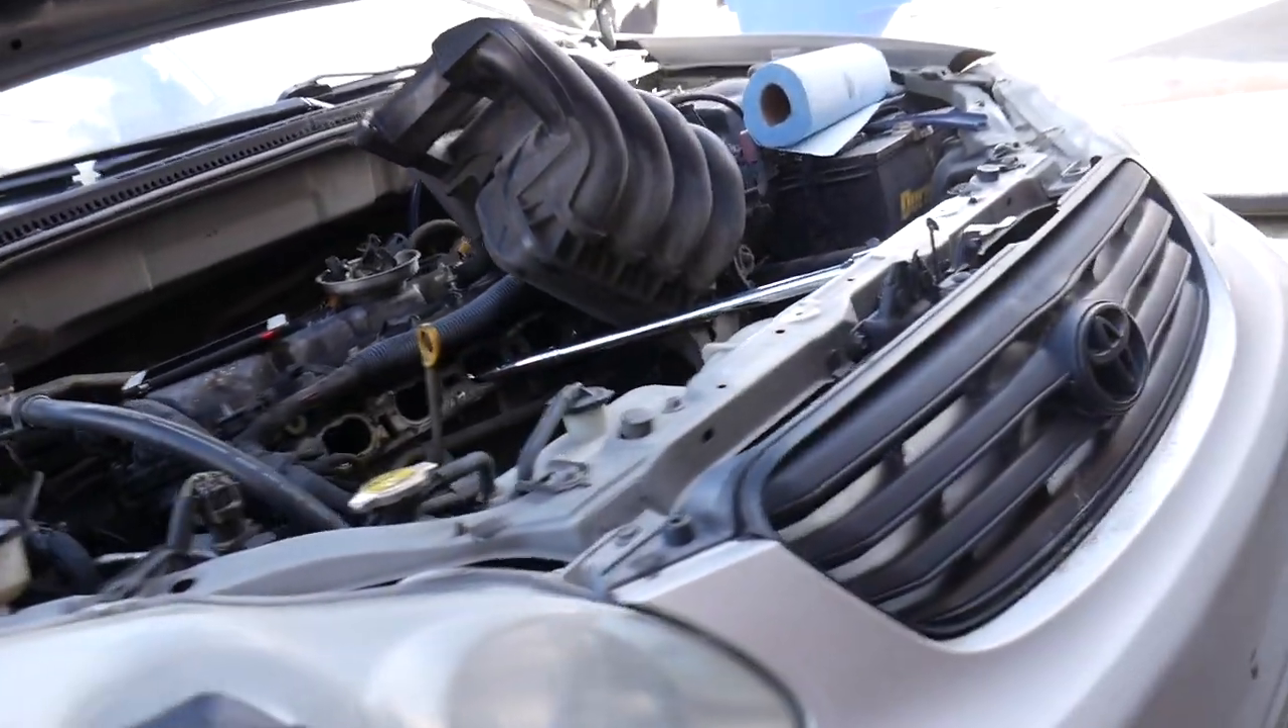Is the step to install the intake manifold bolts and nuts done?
No.